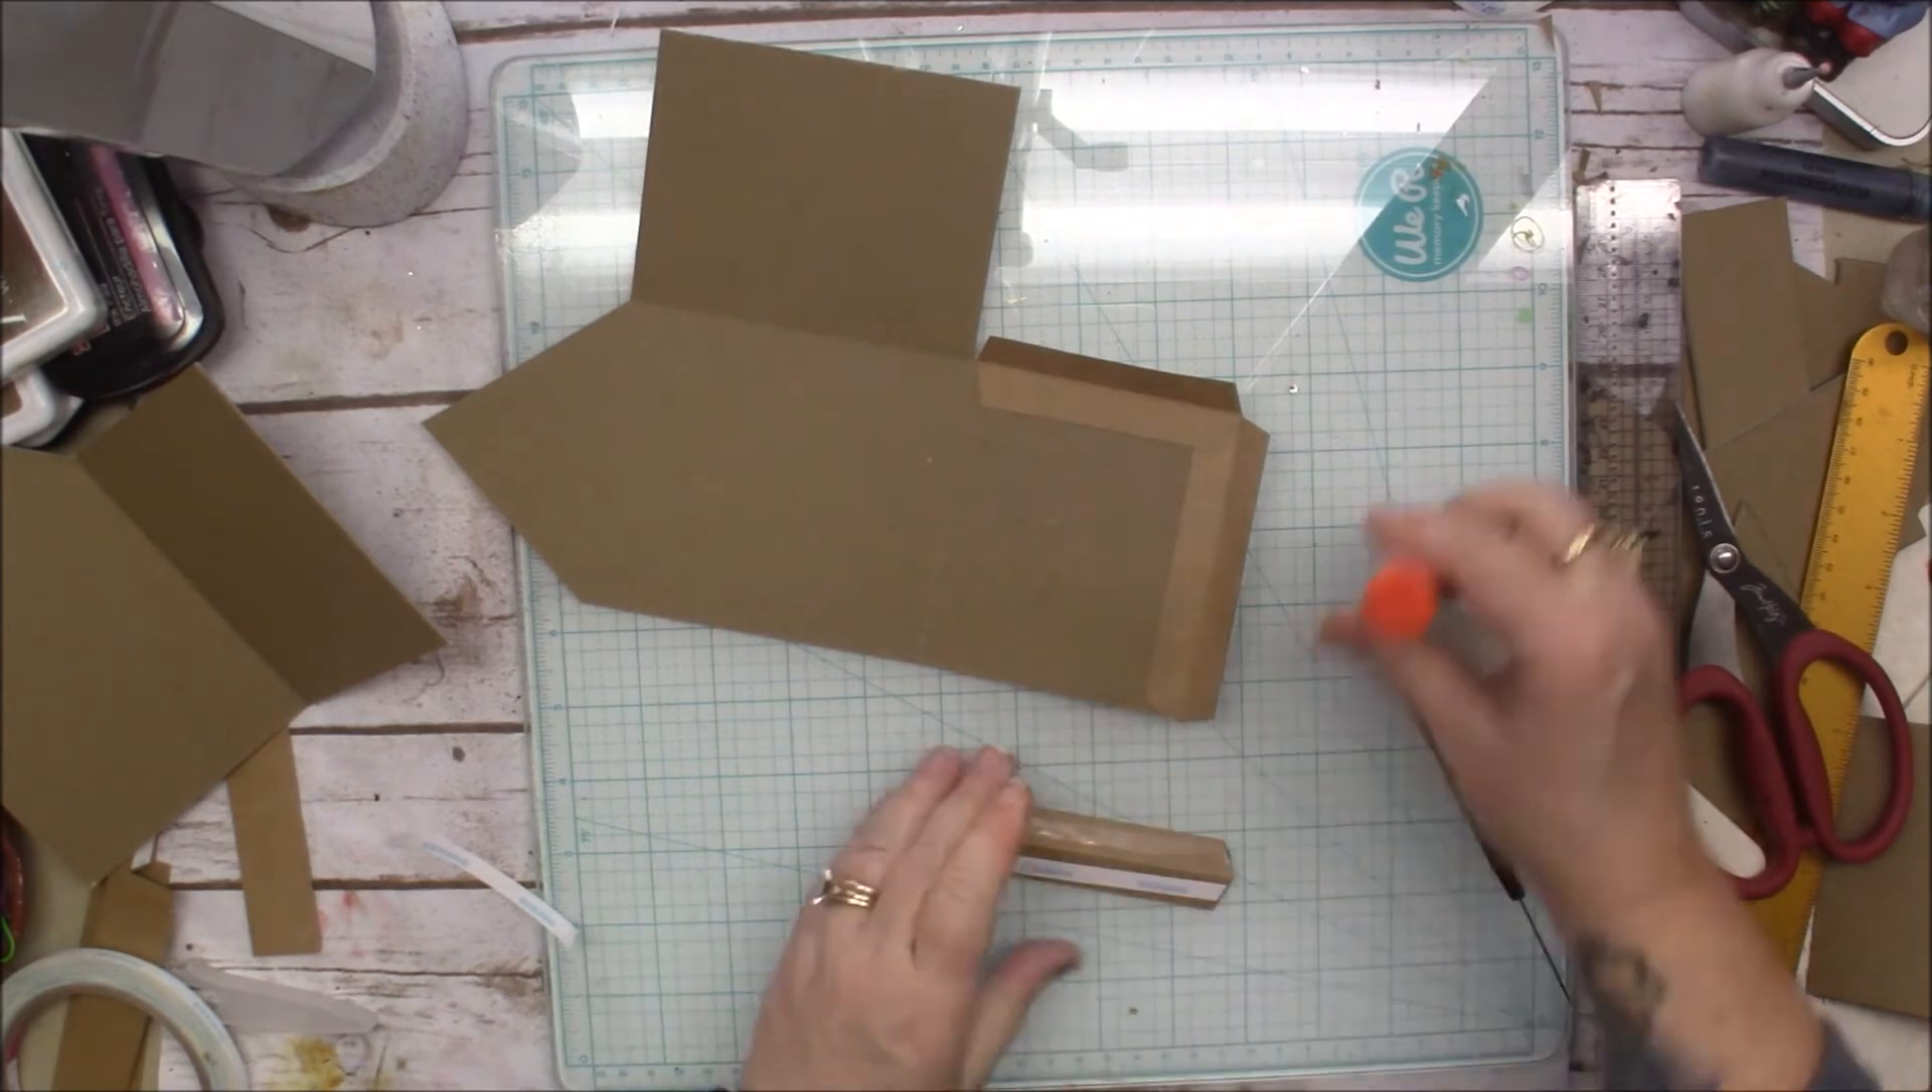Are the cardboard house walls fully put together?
No.